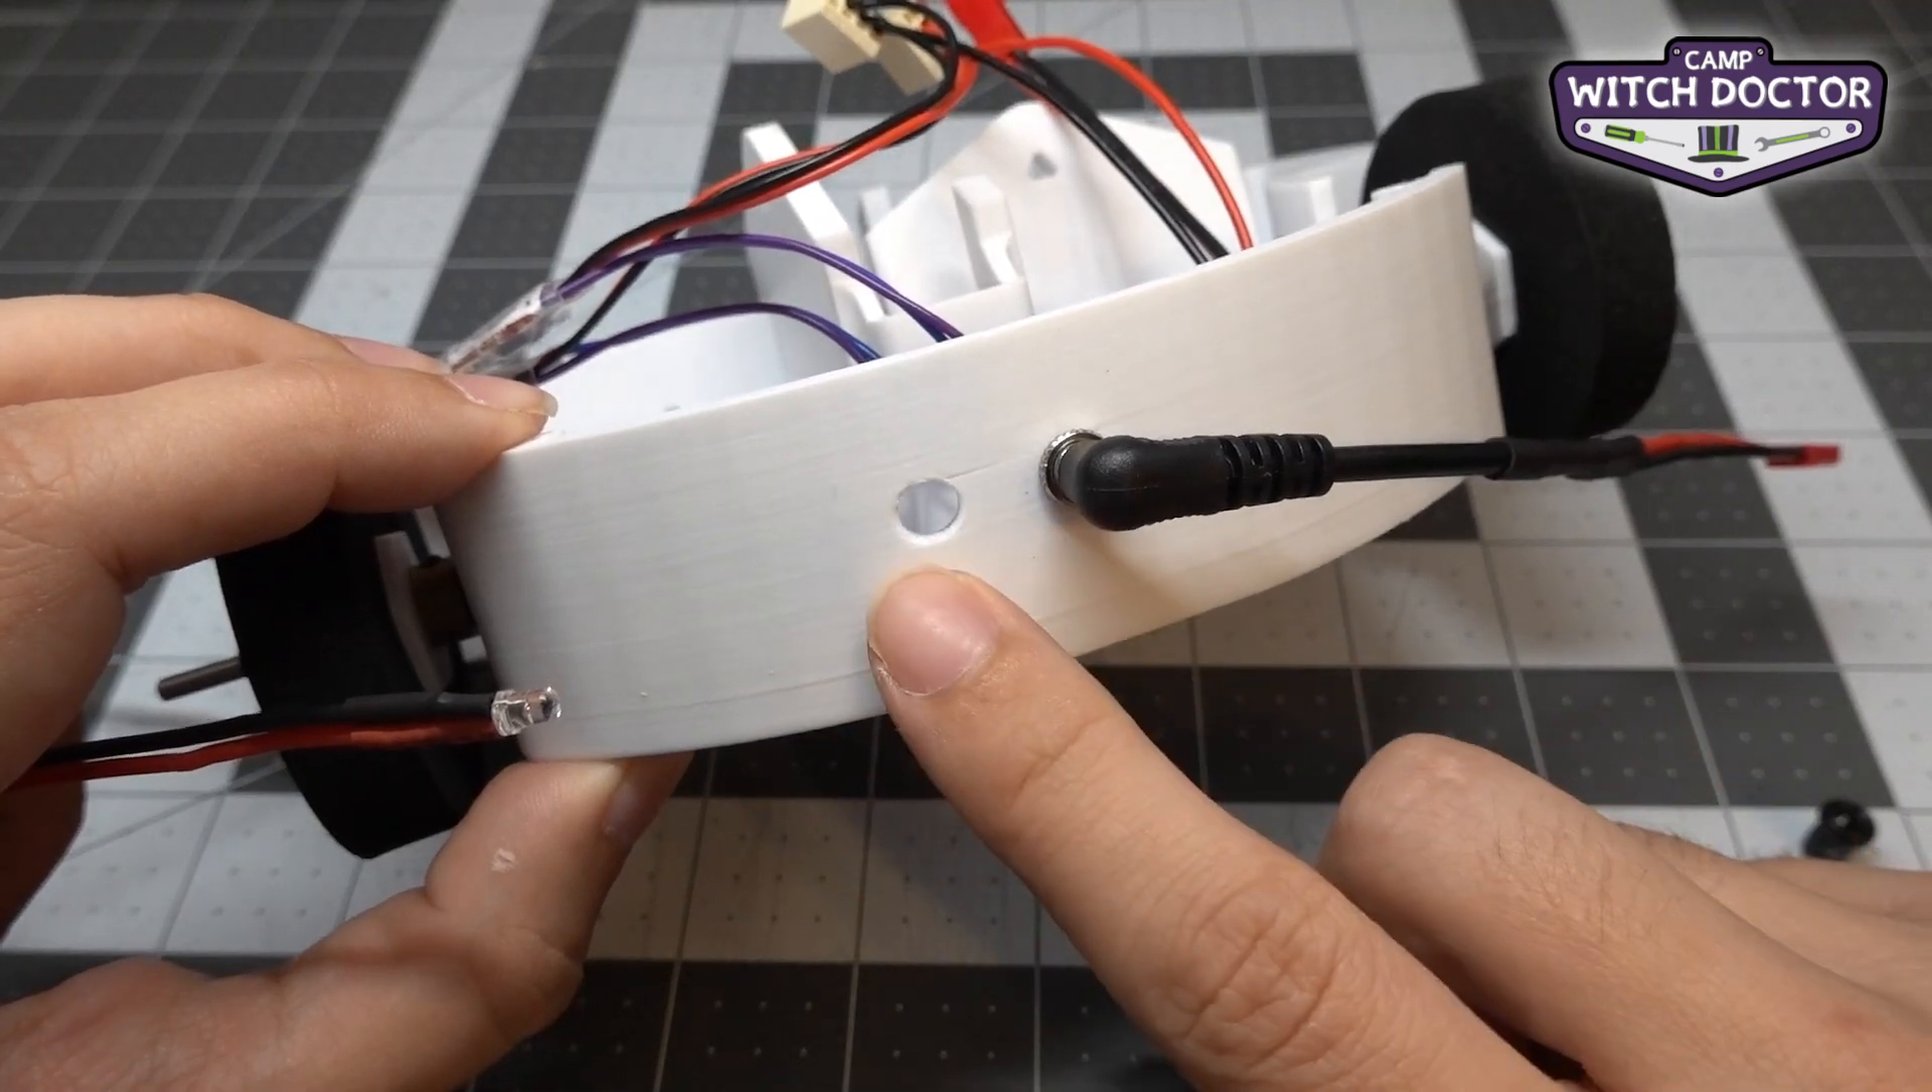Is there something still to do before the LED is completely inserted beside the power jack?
Yes.